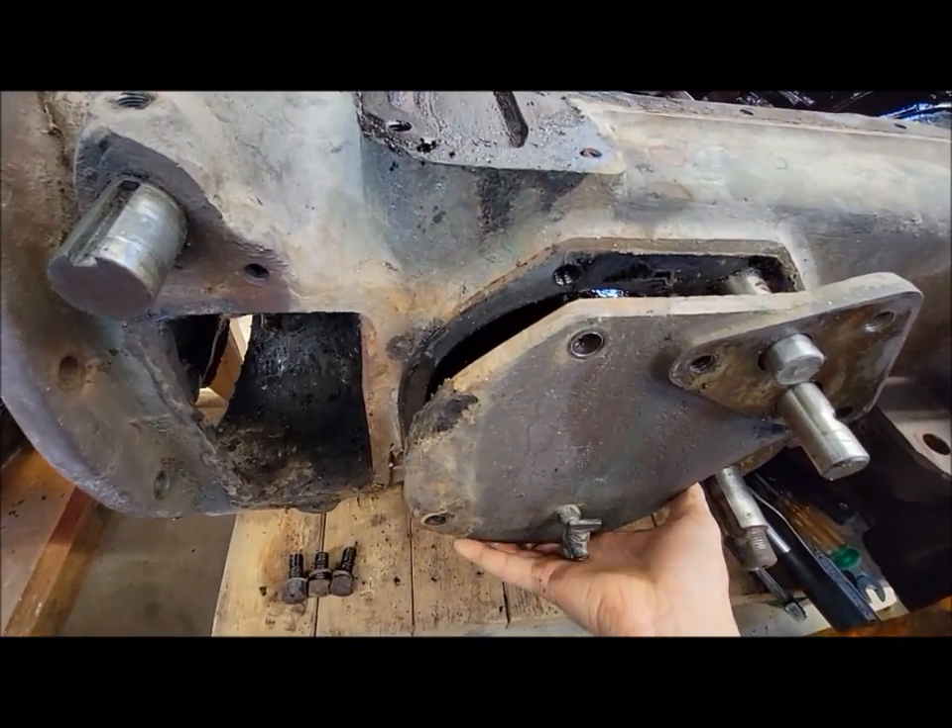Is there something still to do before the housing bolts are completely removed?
No.